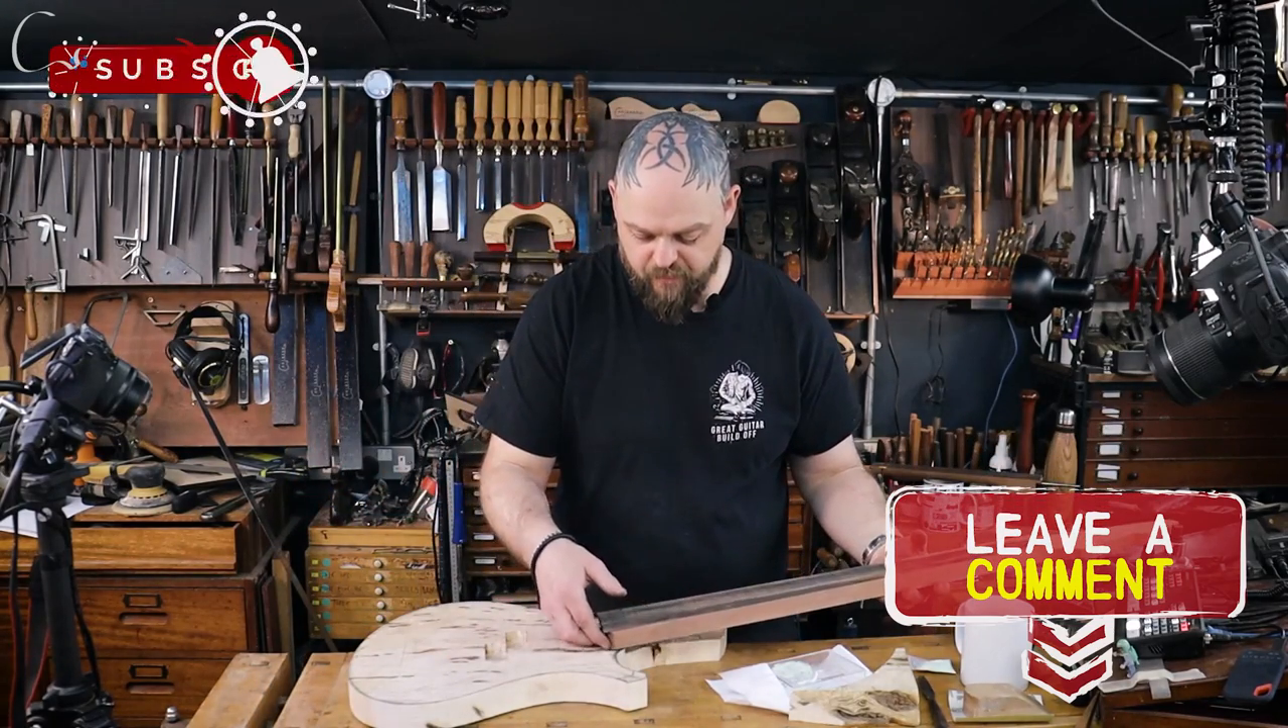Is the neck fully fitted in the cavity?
No.